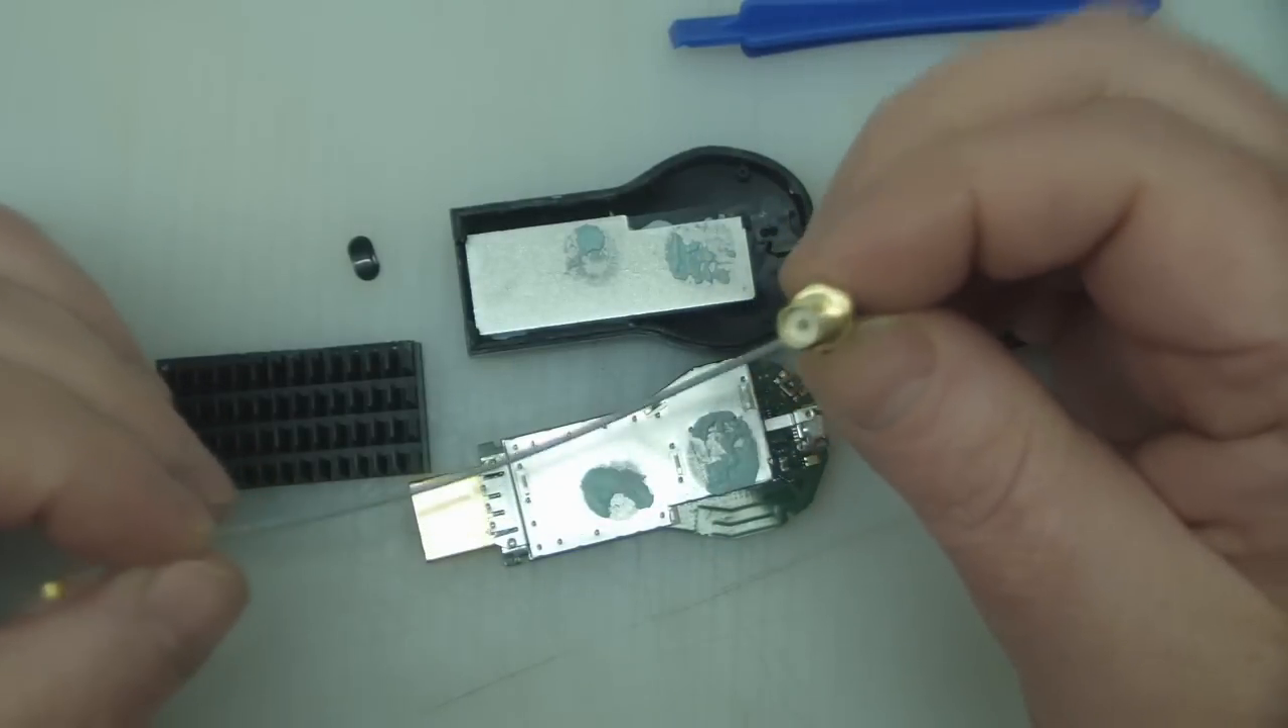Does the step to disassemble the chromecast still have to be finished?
No.